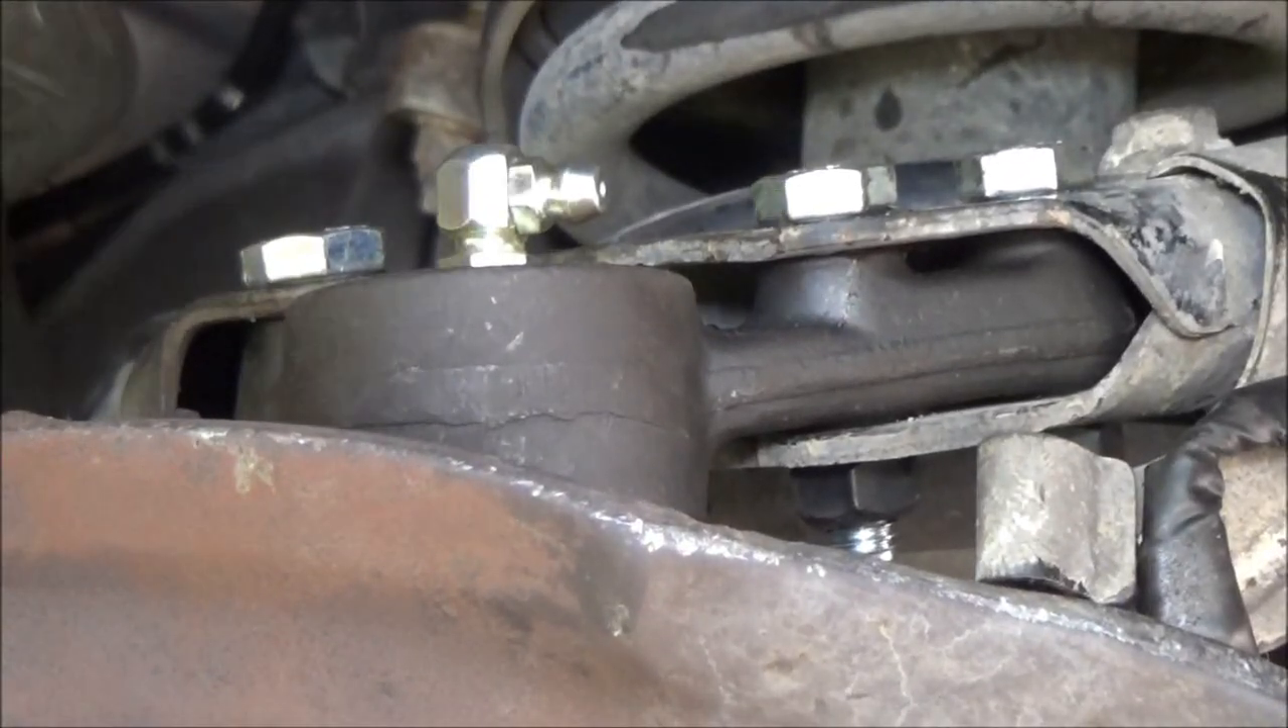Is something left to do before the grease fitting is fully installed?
No.